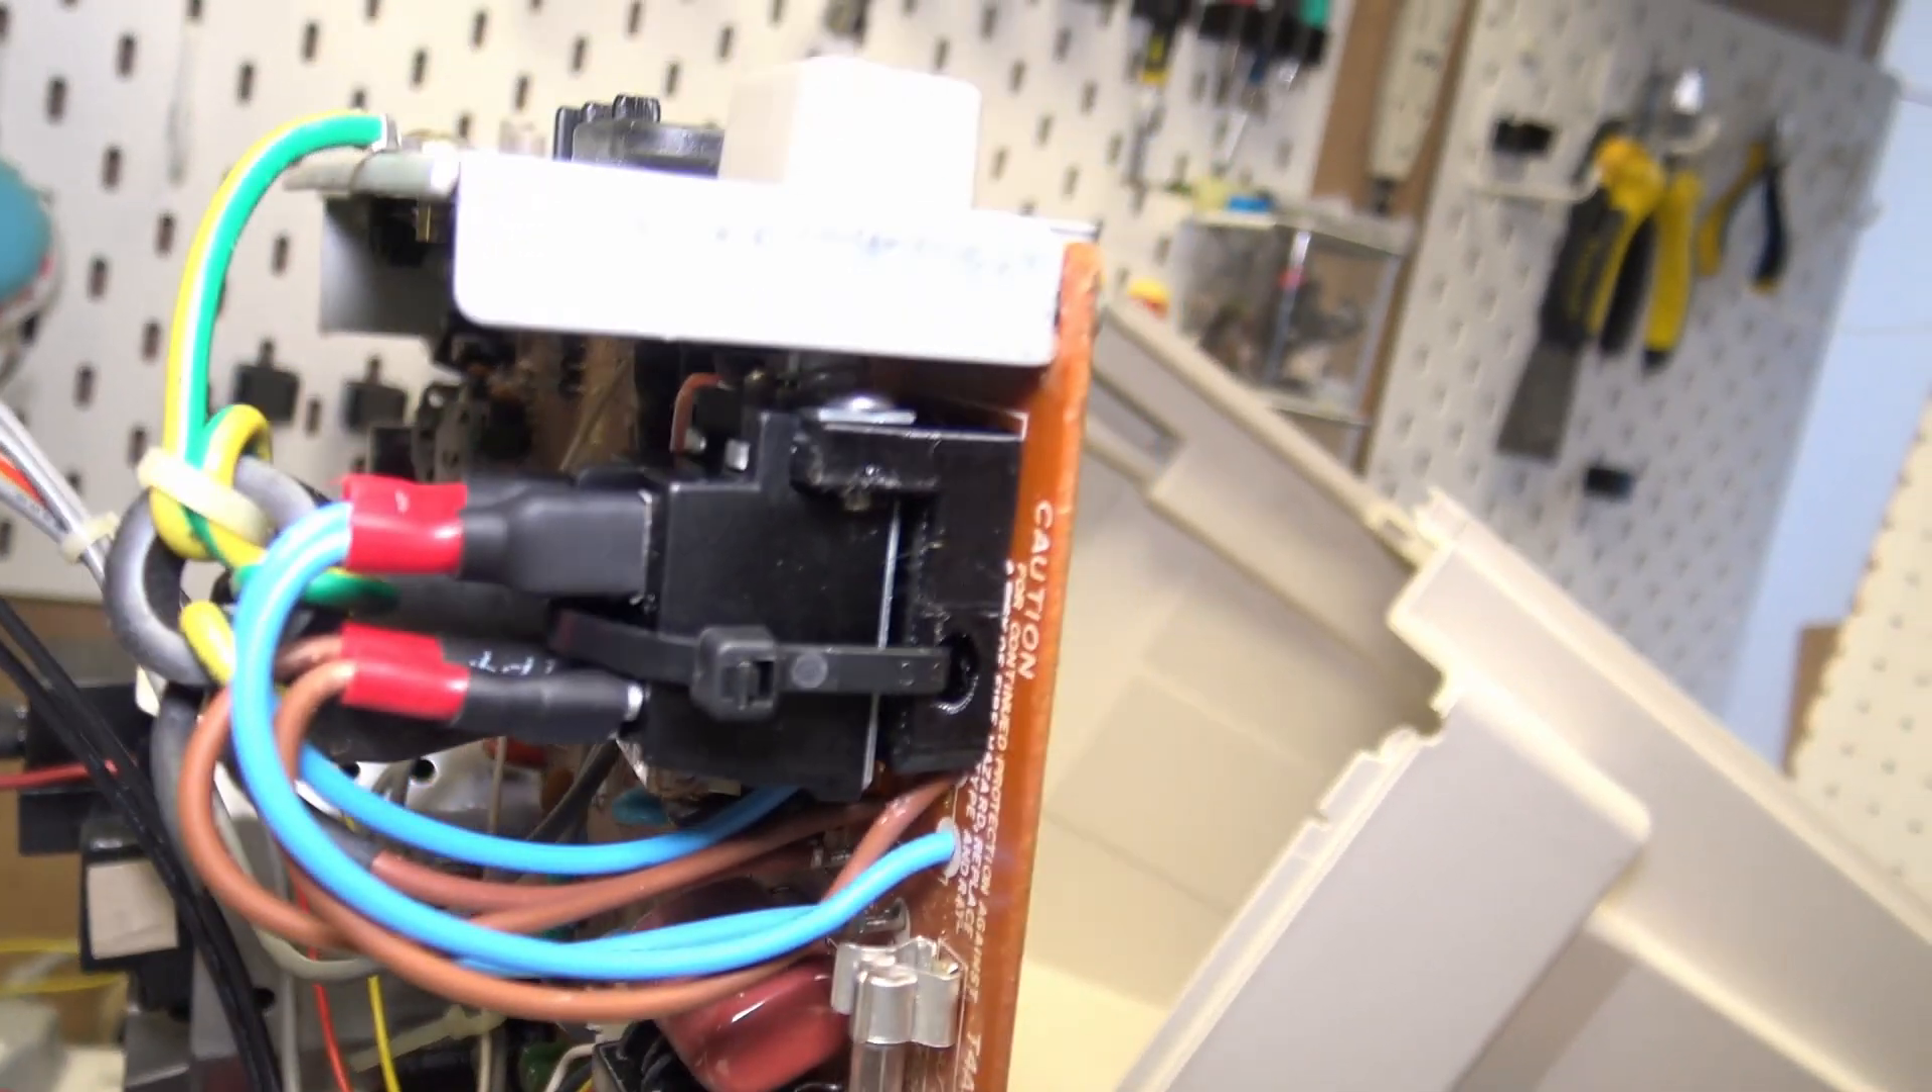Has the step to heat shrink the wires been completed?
Yes.